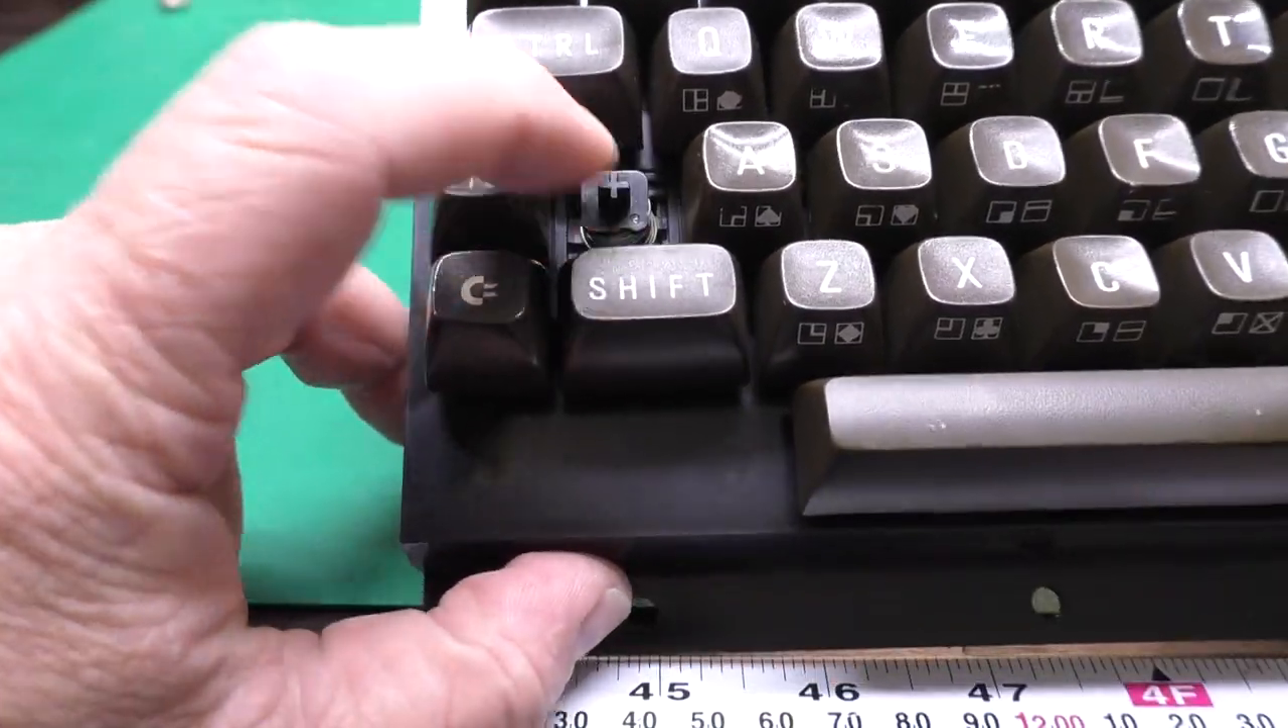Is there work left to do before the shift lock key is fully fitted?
Yes.